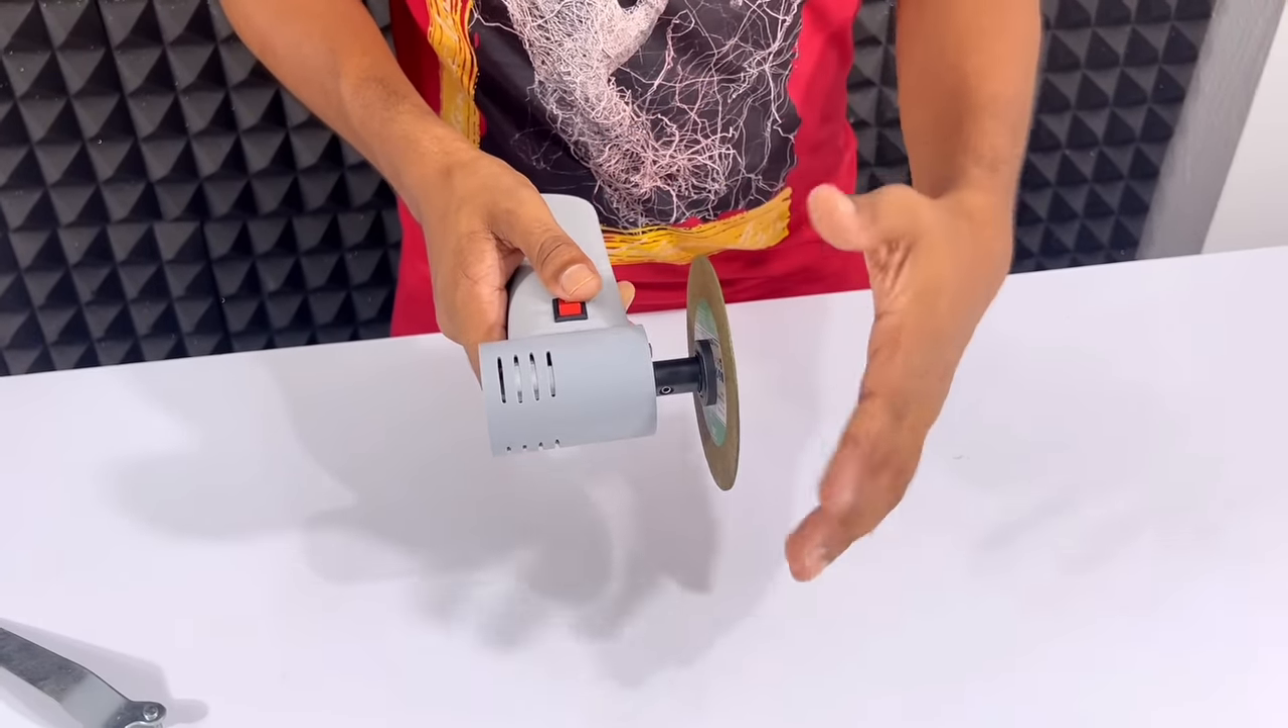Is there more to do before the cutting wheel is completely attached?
No.